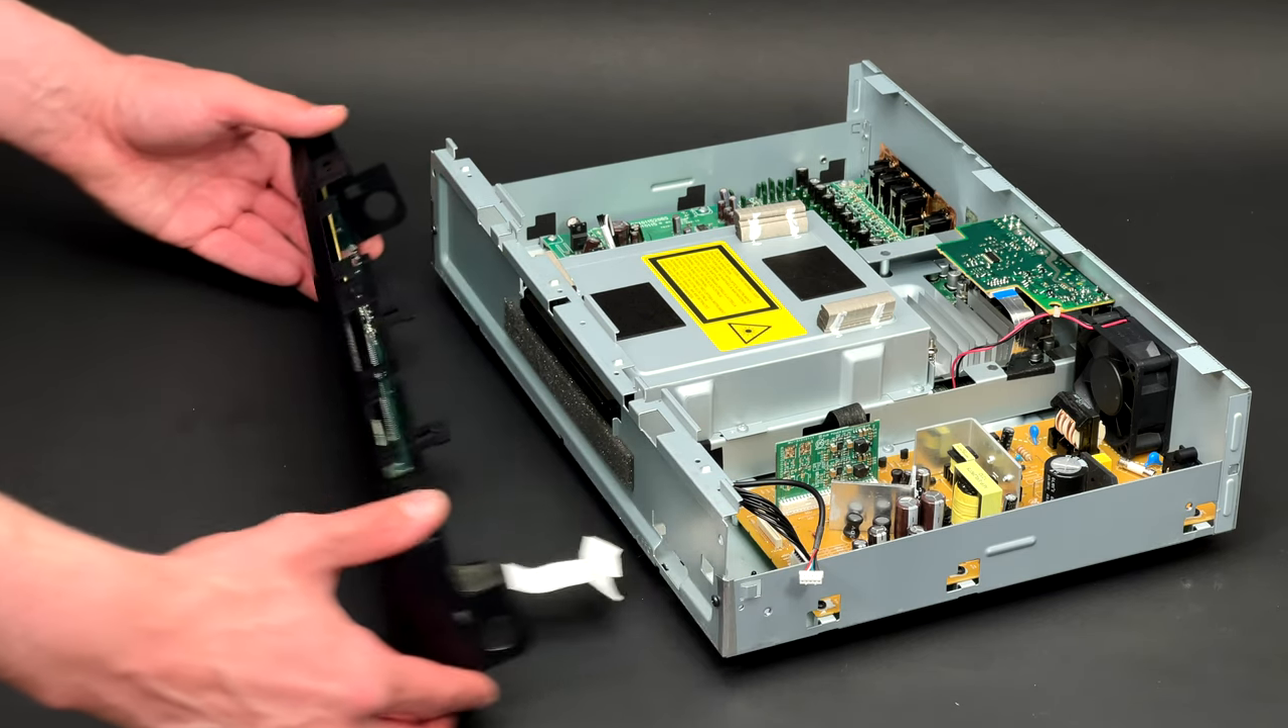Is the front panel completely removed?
Yes.